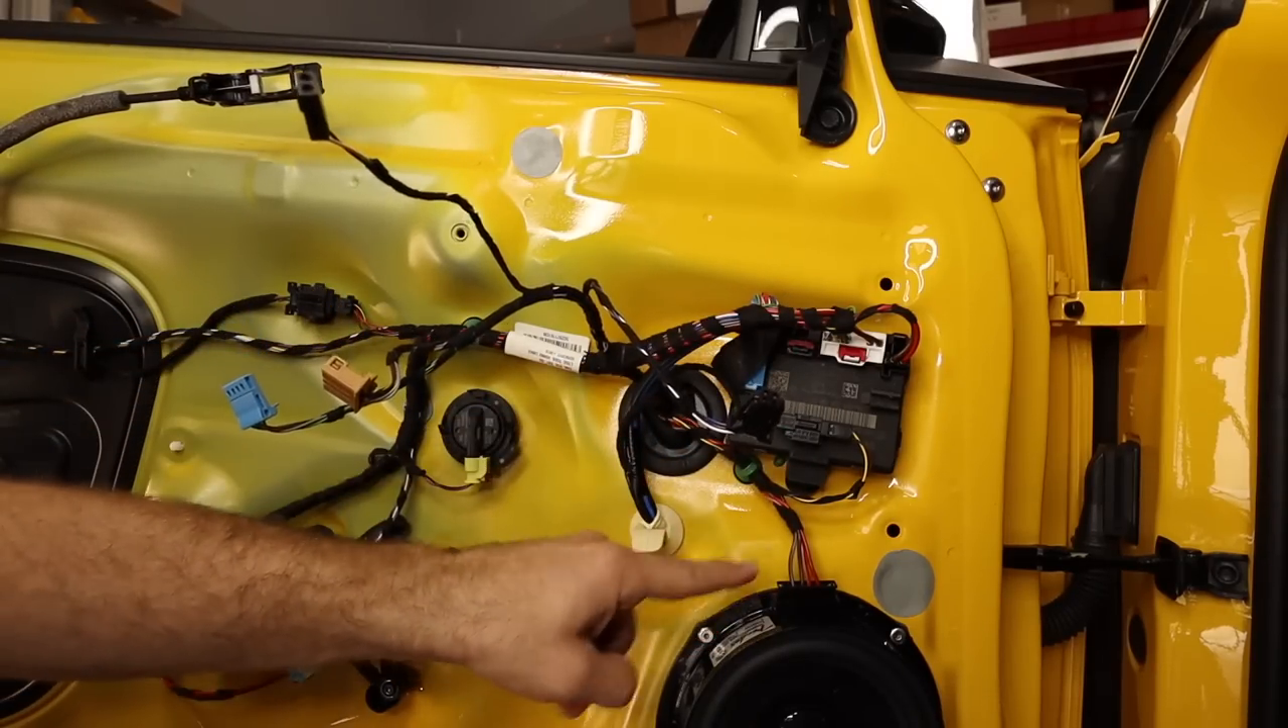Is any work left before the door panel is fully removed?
No.